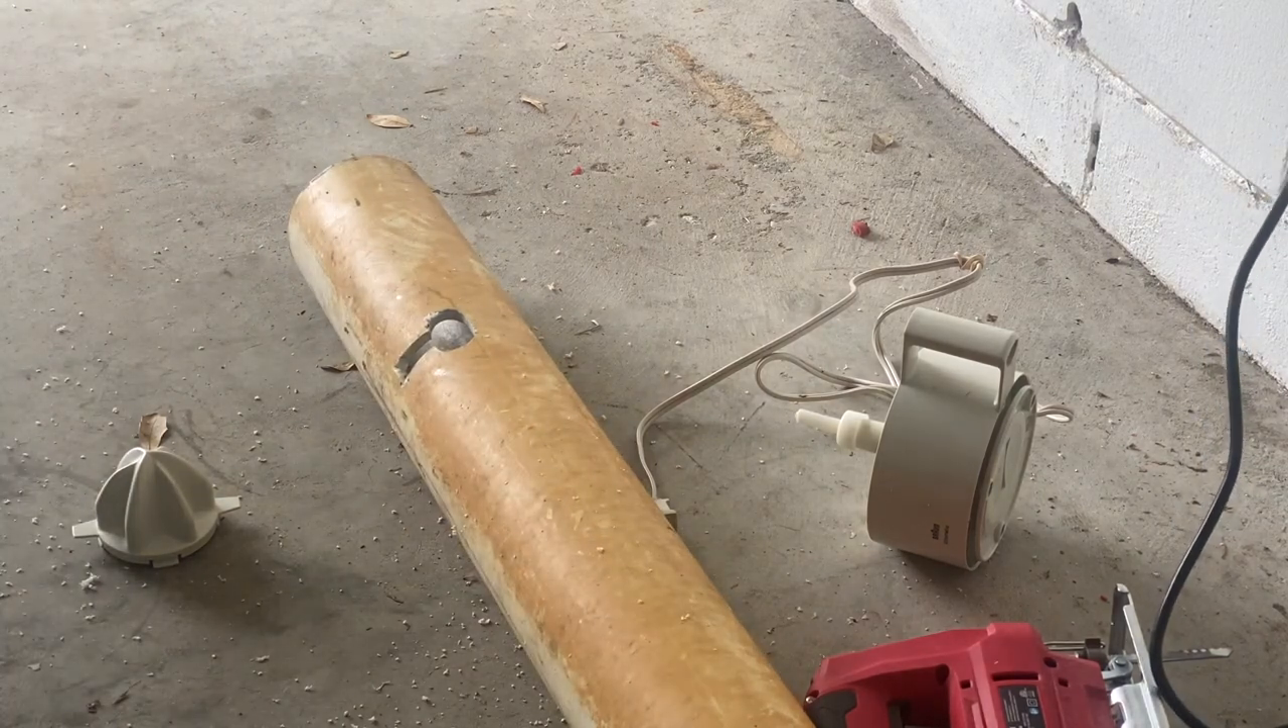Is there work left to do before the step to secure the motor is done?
Yes.